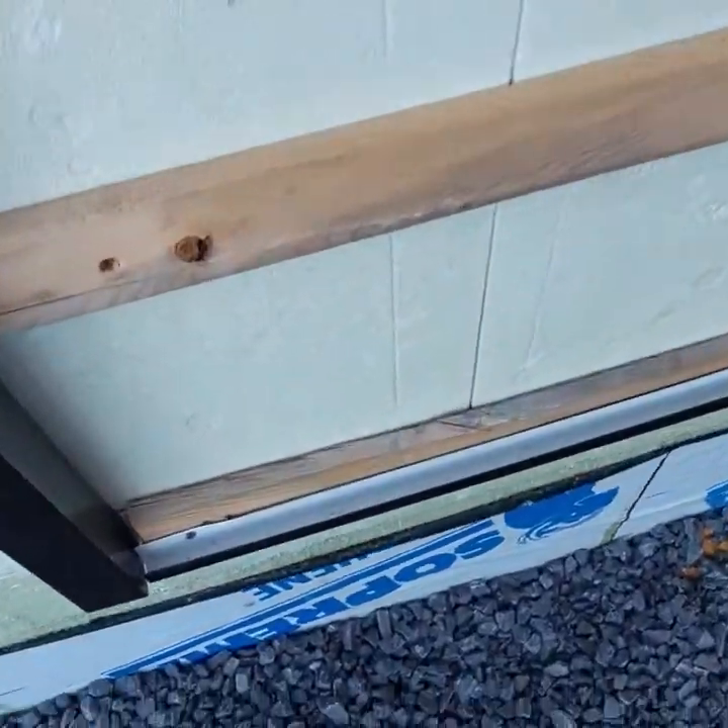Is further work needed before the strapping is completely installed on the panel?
No.